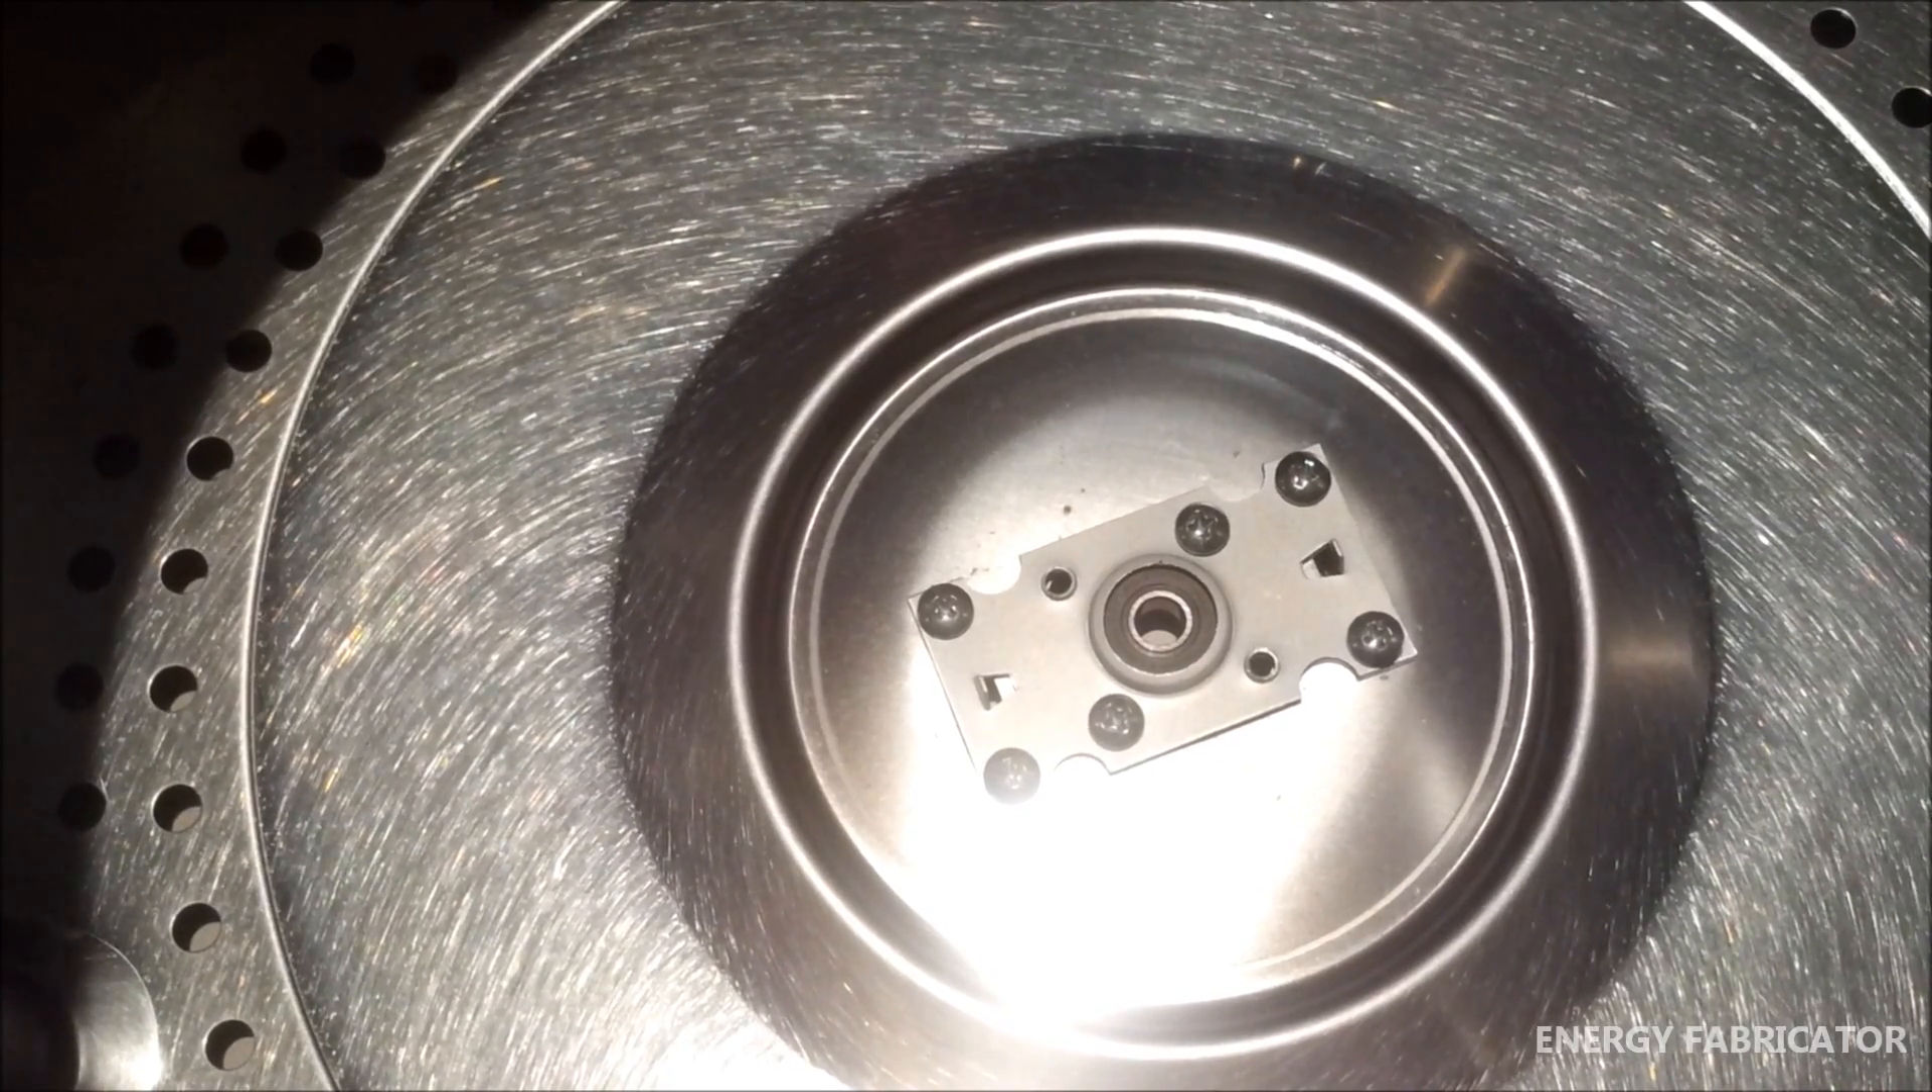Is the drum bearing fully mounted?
Yes.